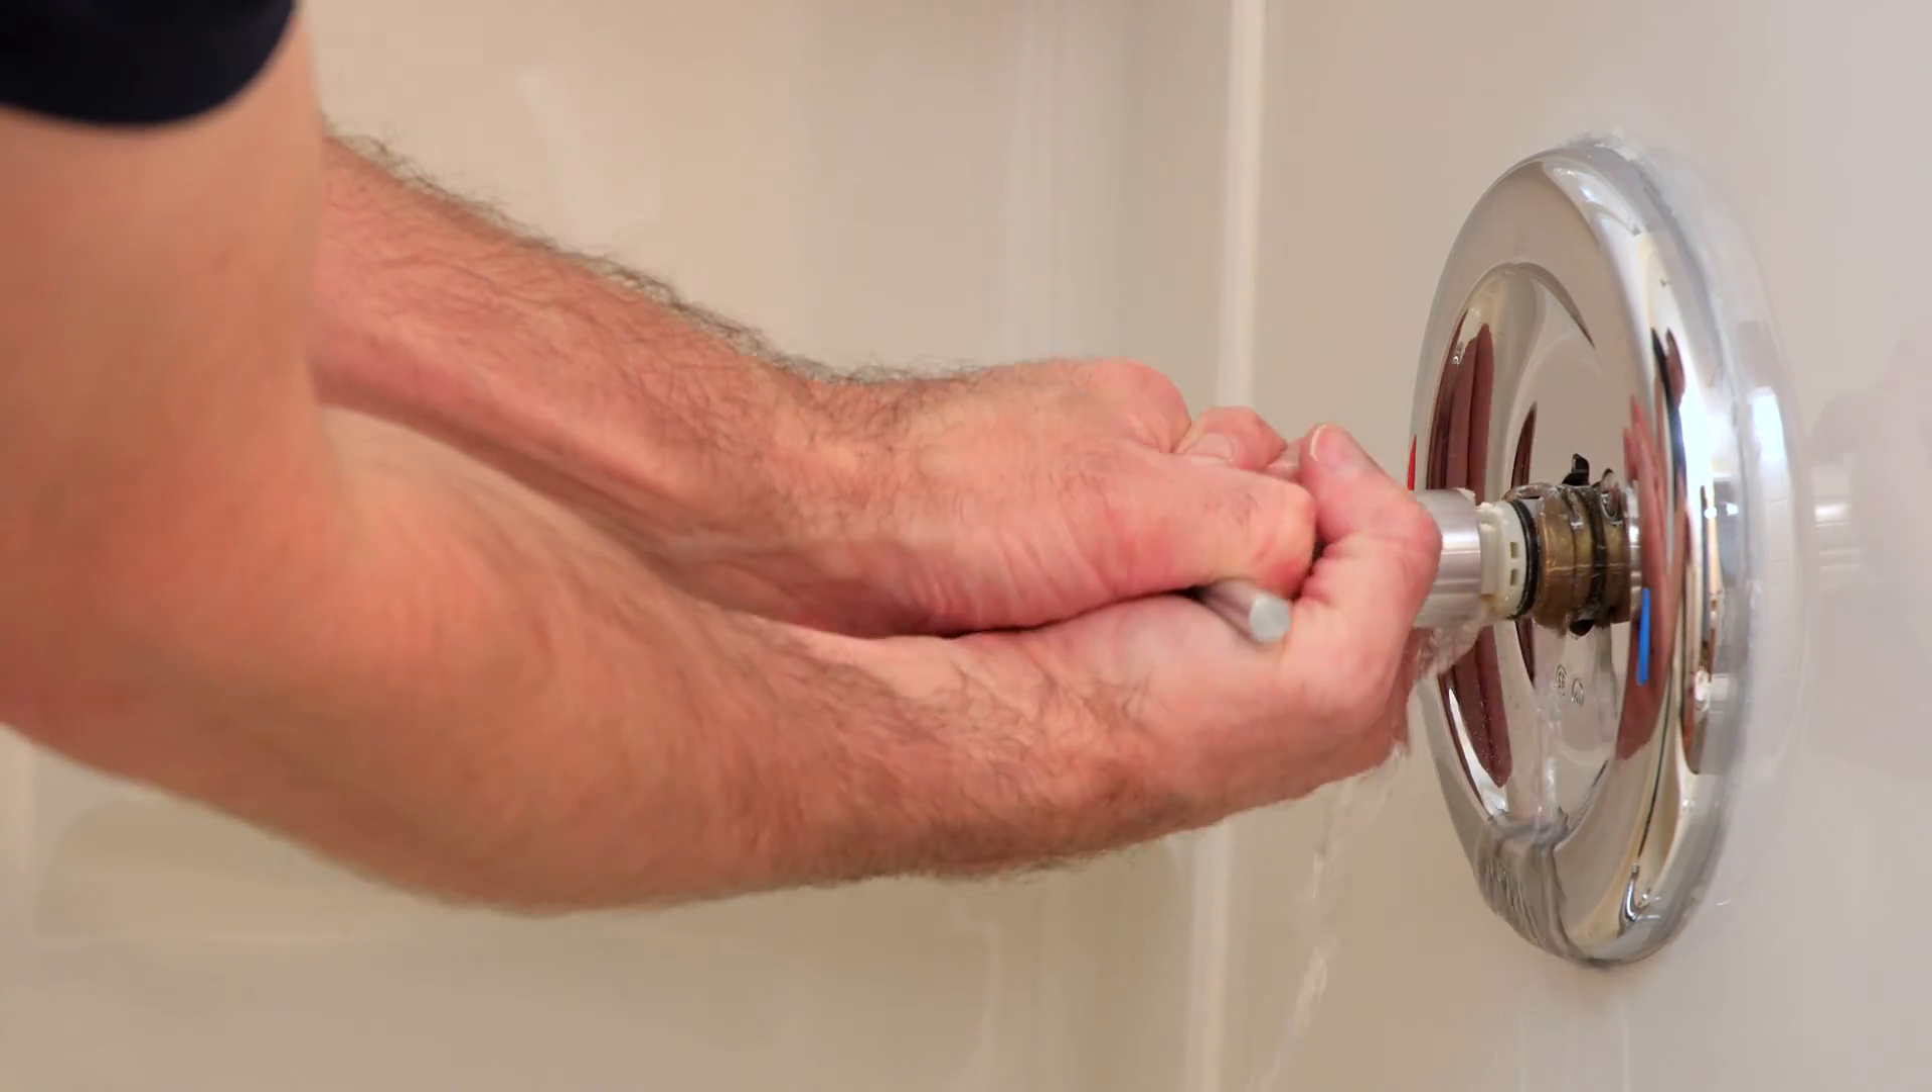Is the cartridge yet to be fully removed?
Yes.